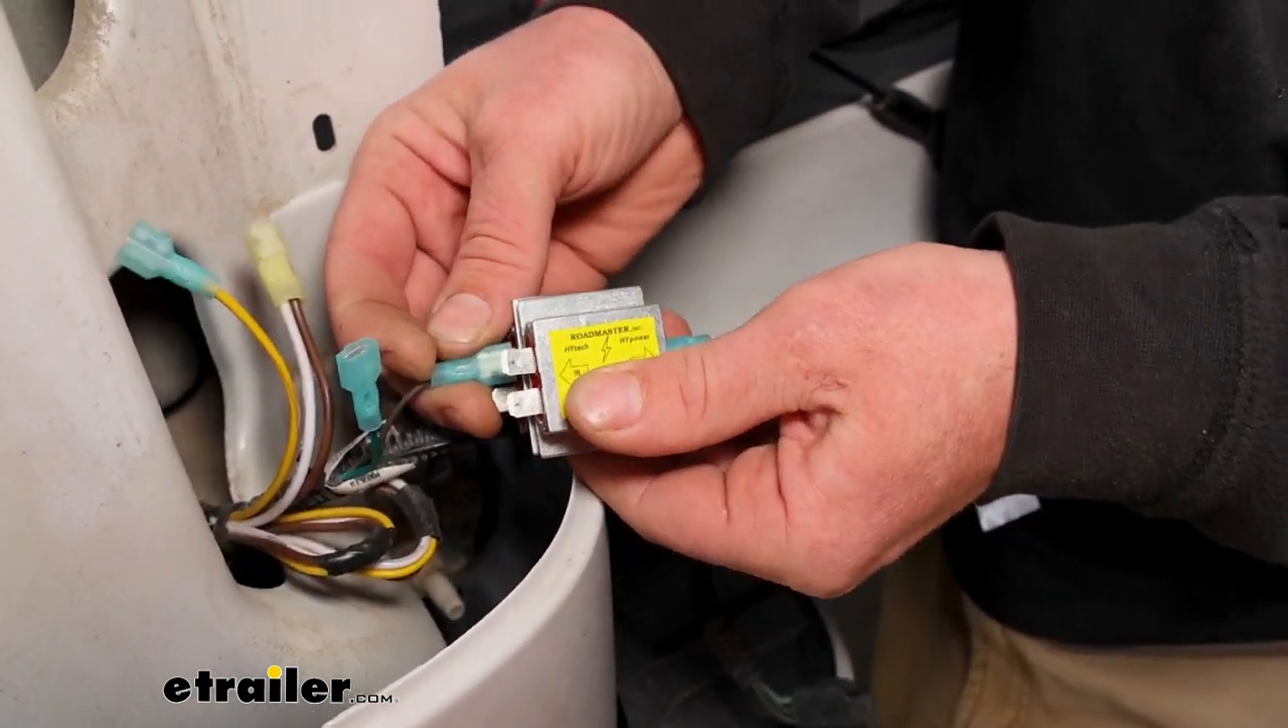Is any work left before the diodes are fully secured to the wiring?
Yes.